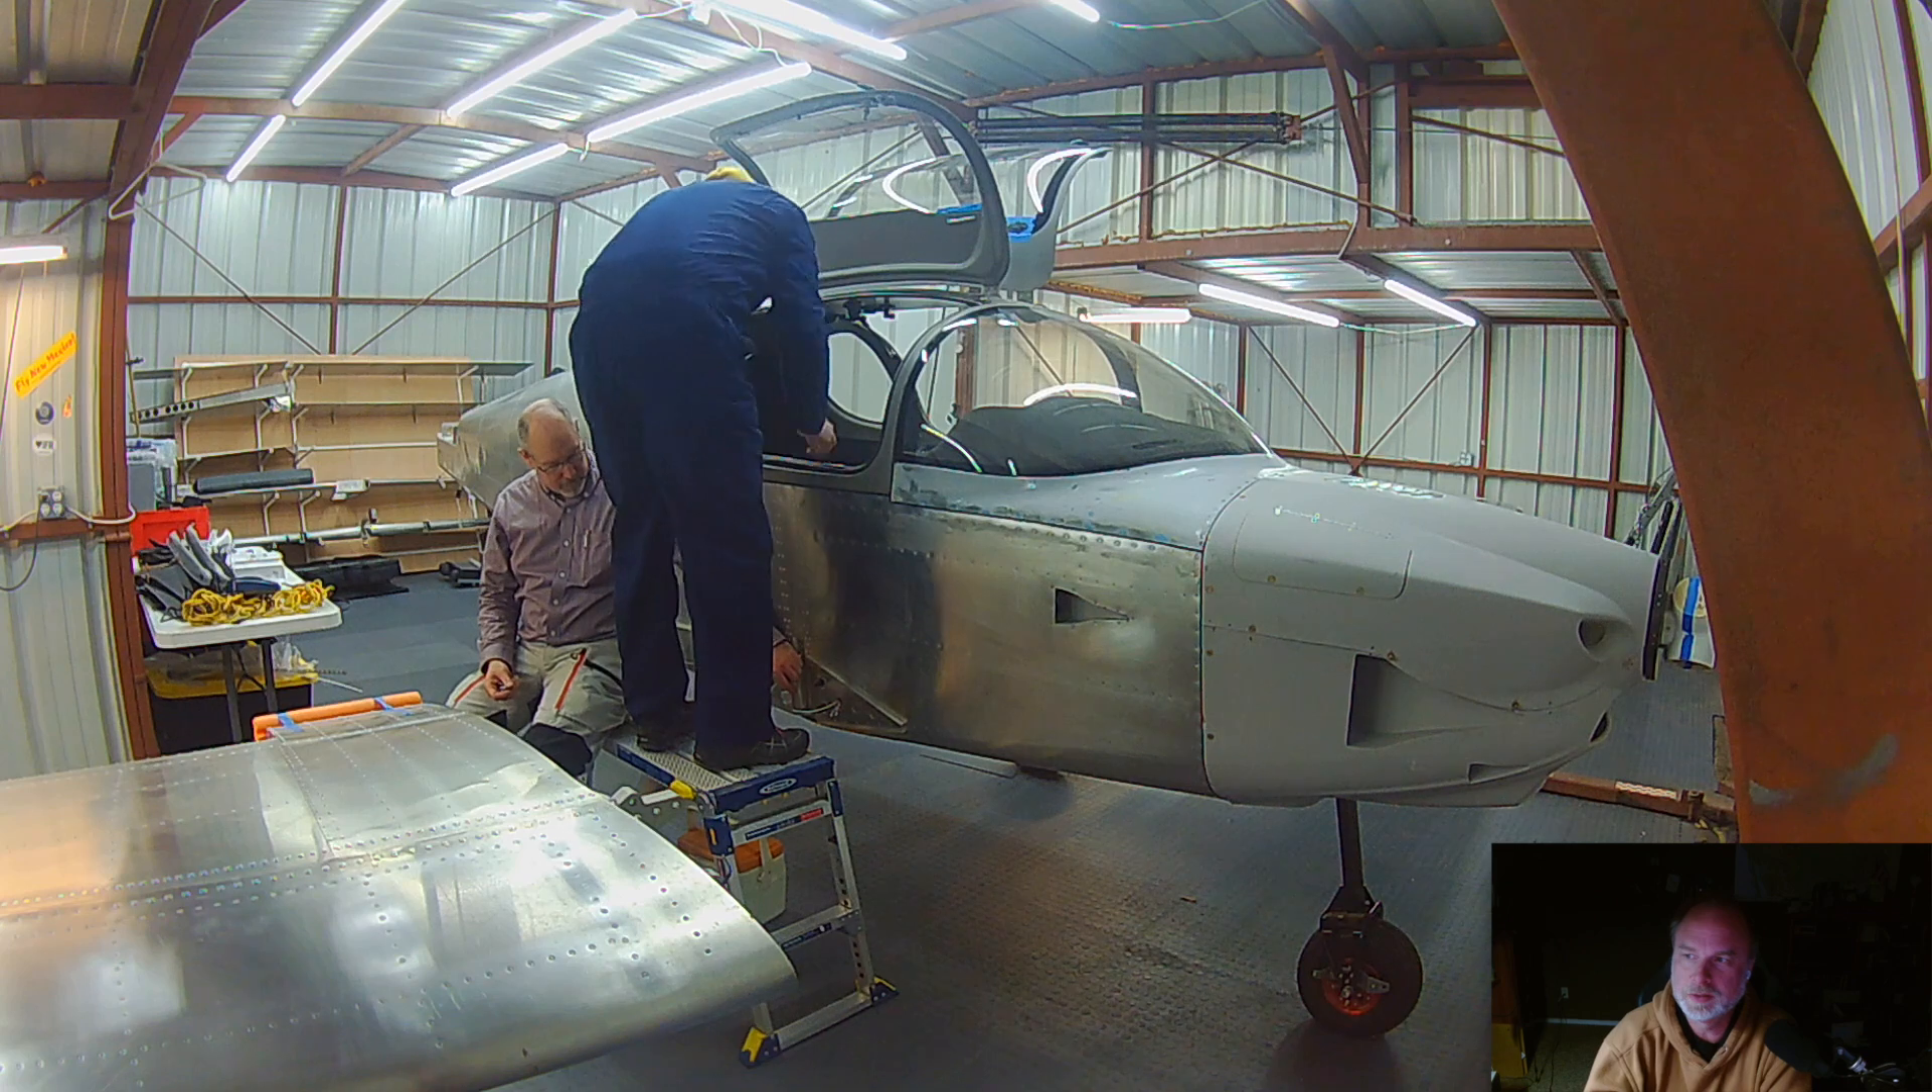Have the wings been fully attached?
No.